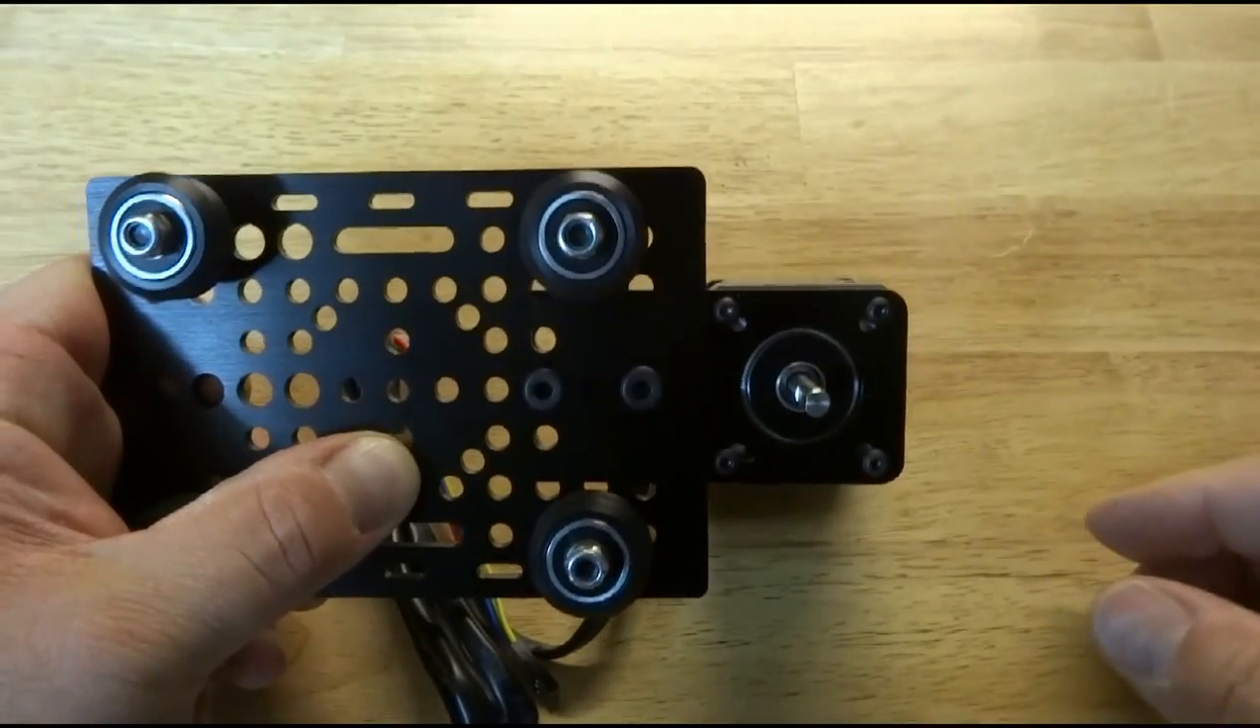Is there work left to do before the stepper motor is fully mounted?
No.